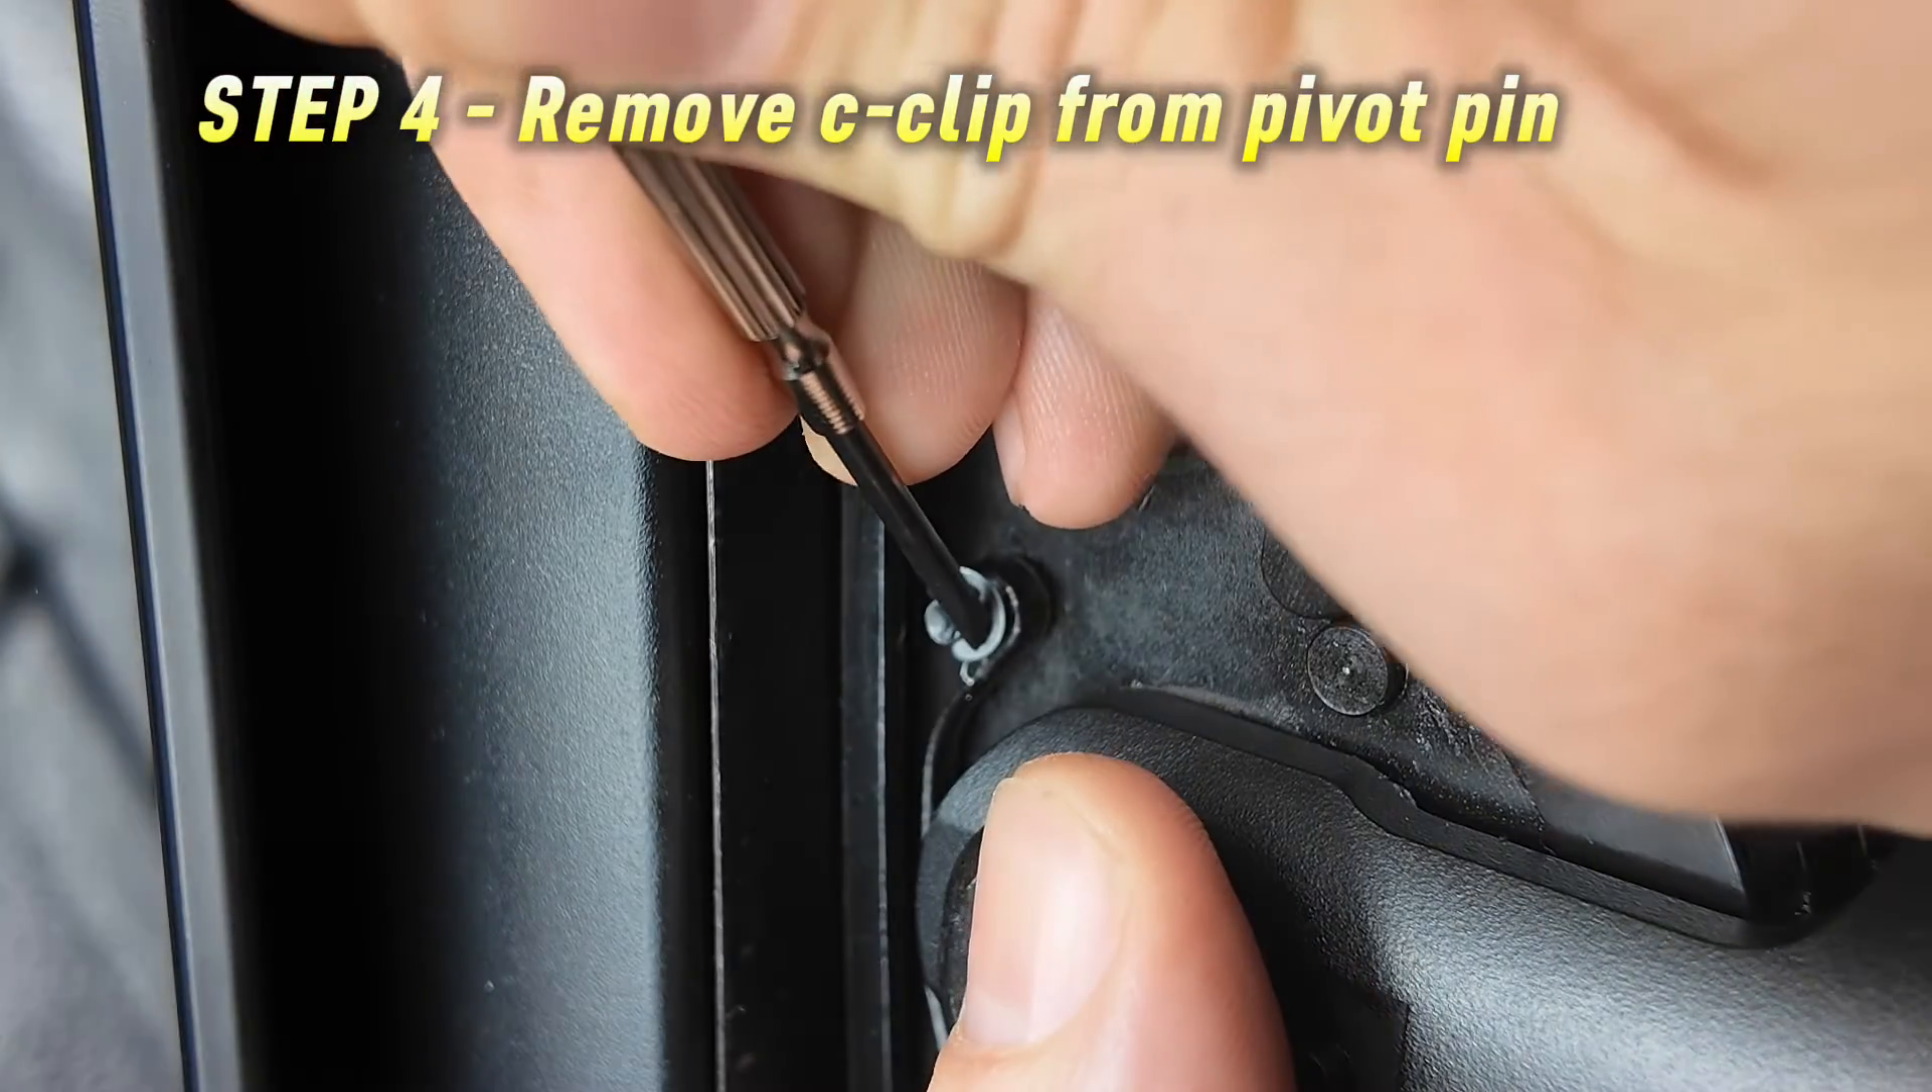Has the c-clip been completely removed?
No.